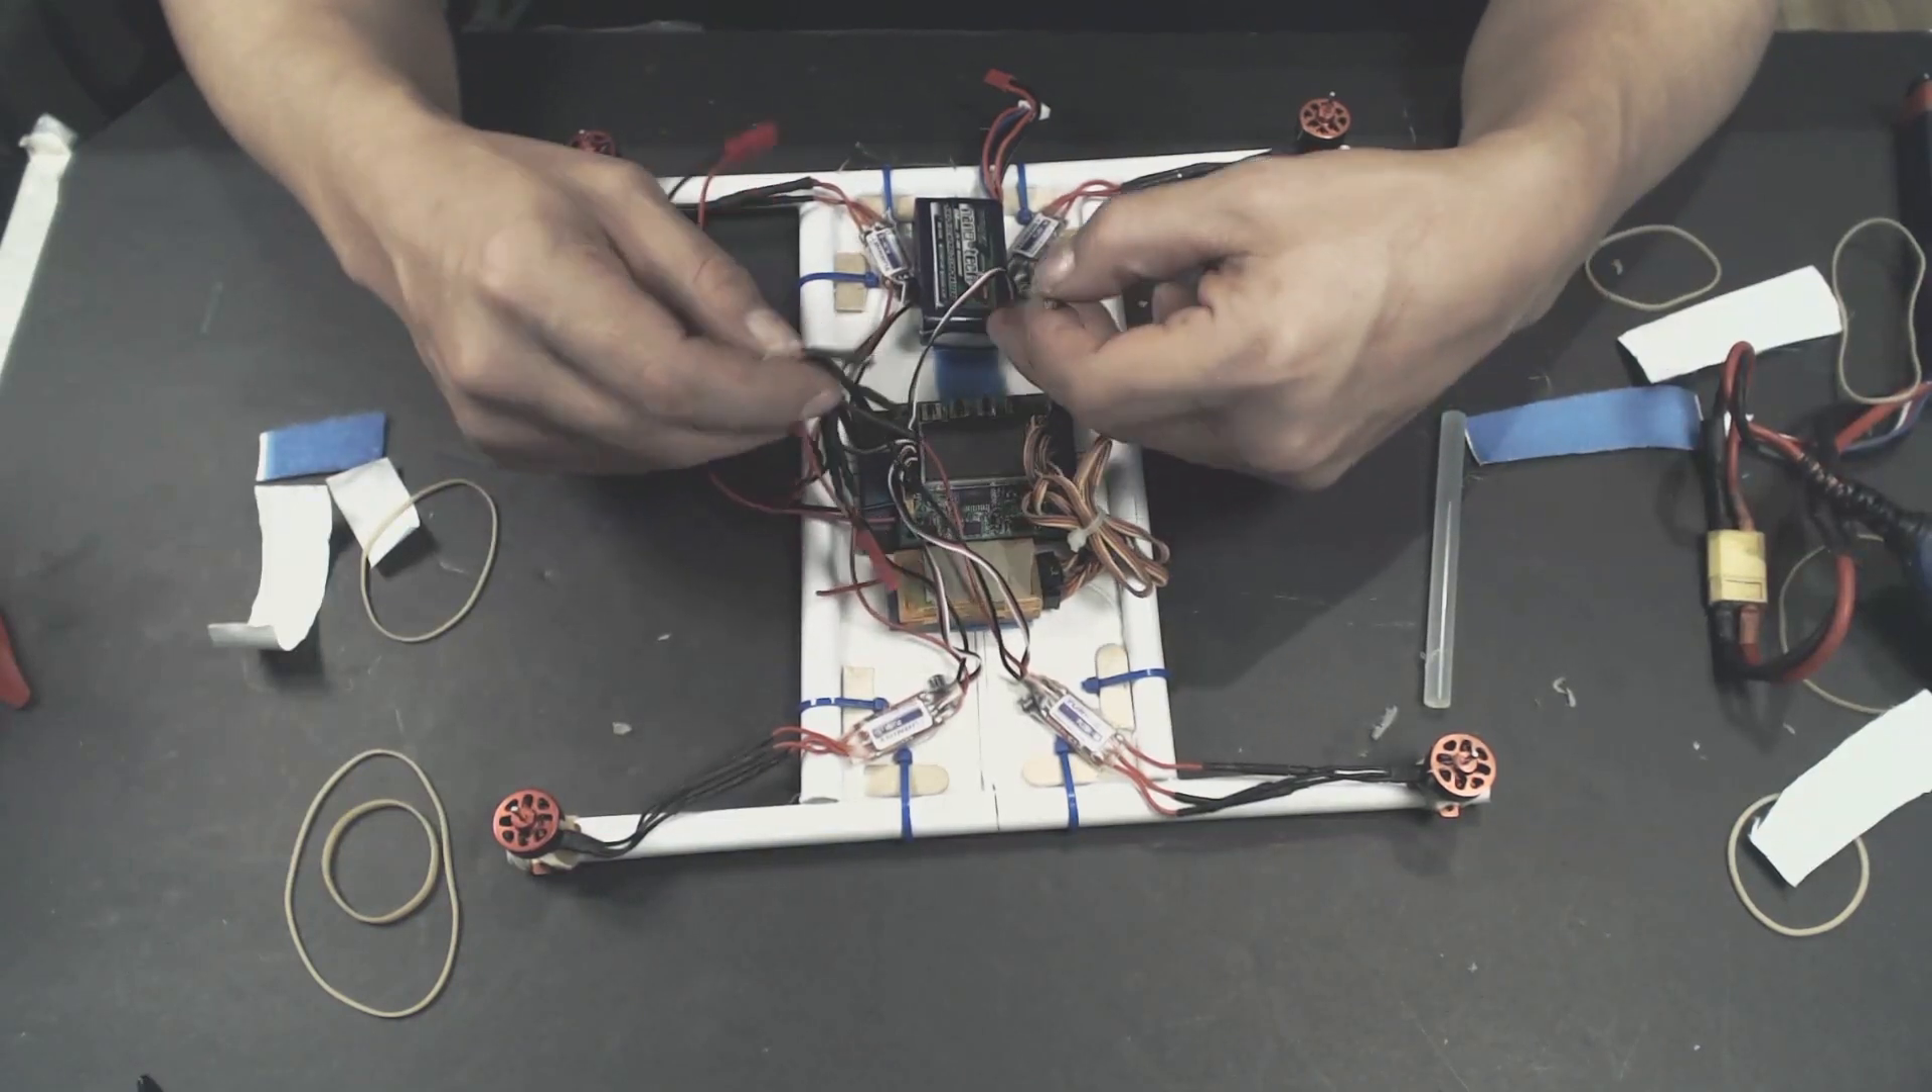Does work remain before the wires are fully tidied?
Yes.